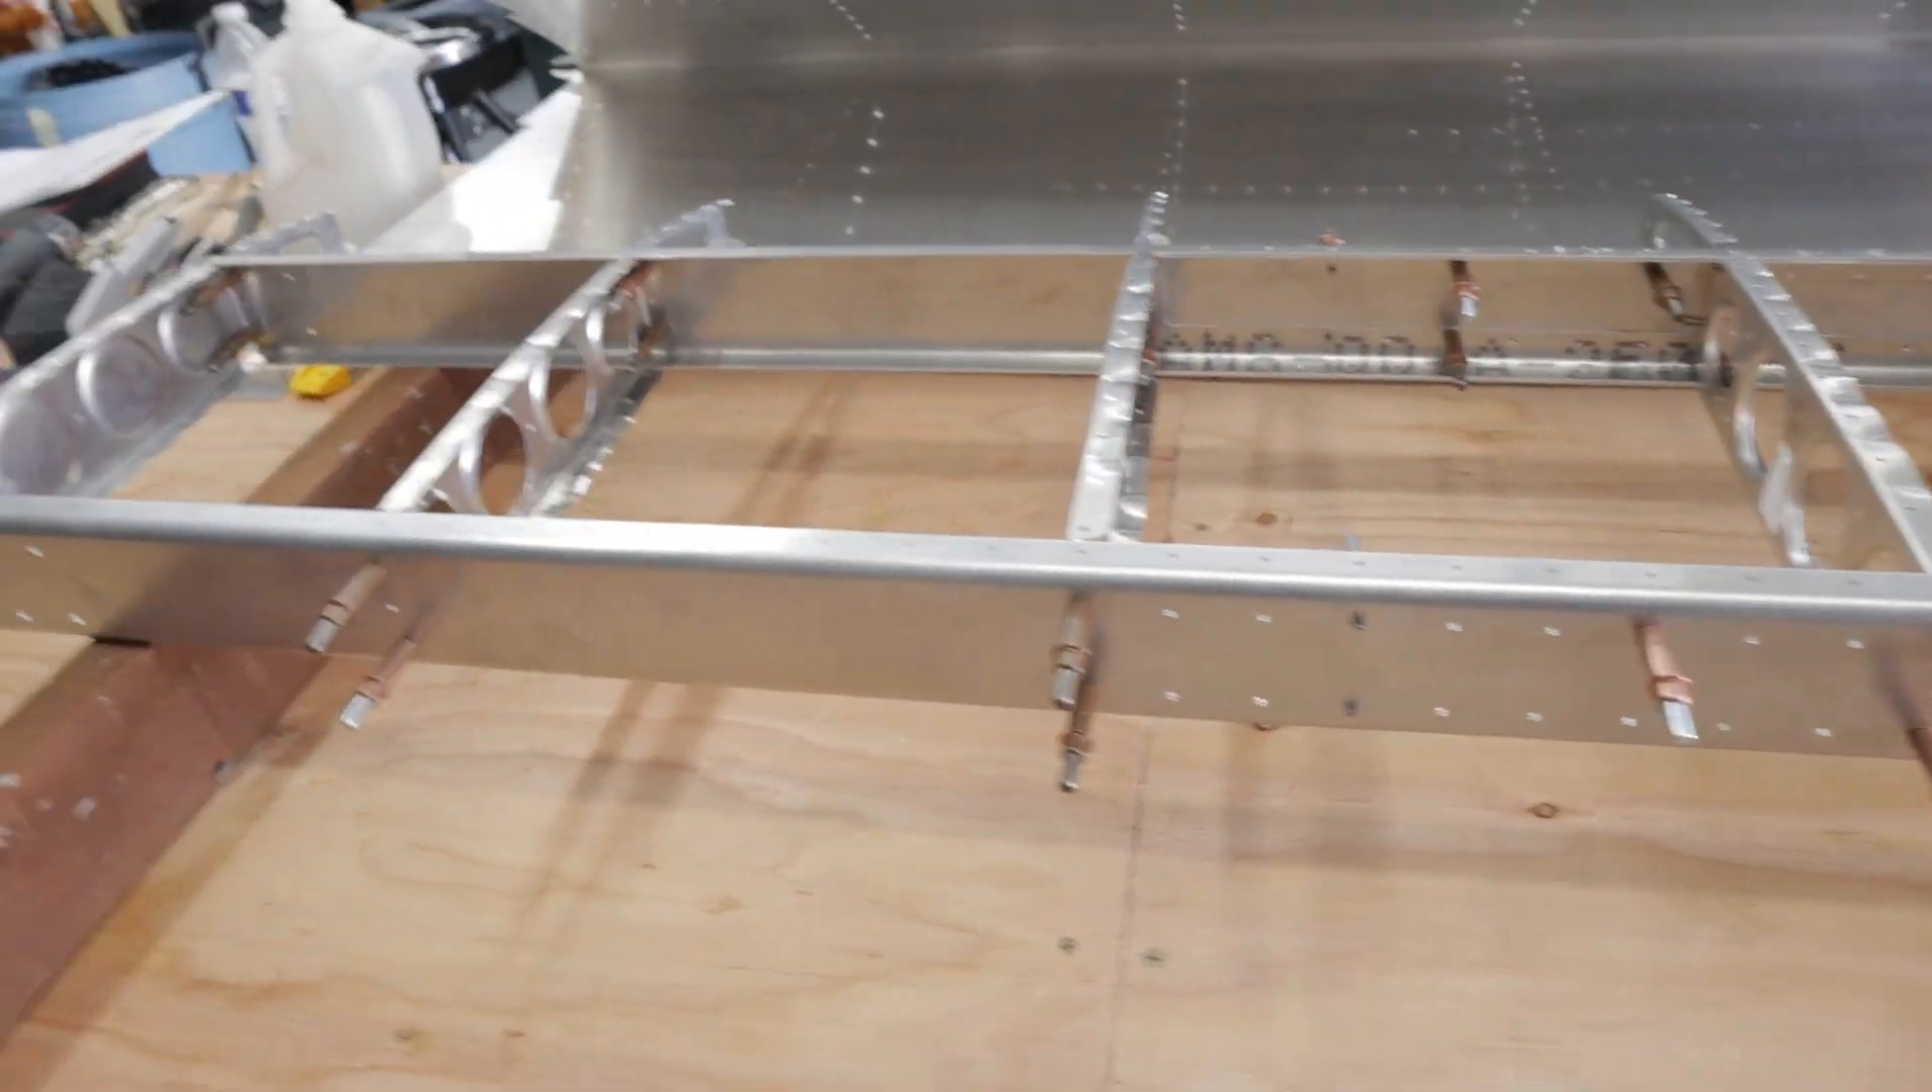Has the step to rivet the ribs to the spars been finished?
No.